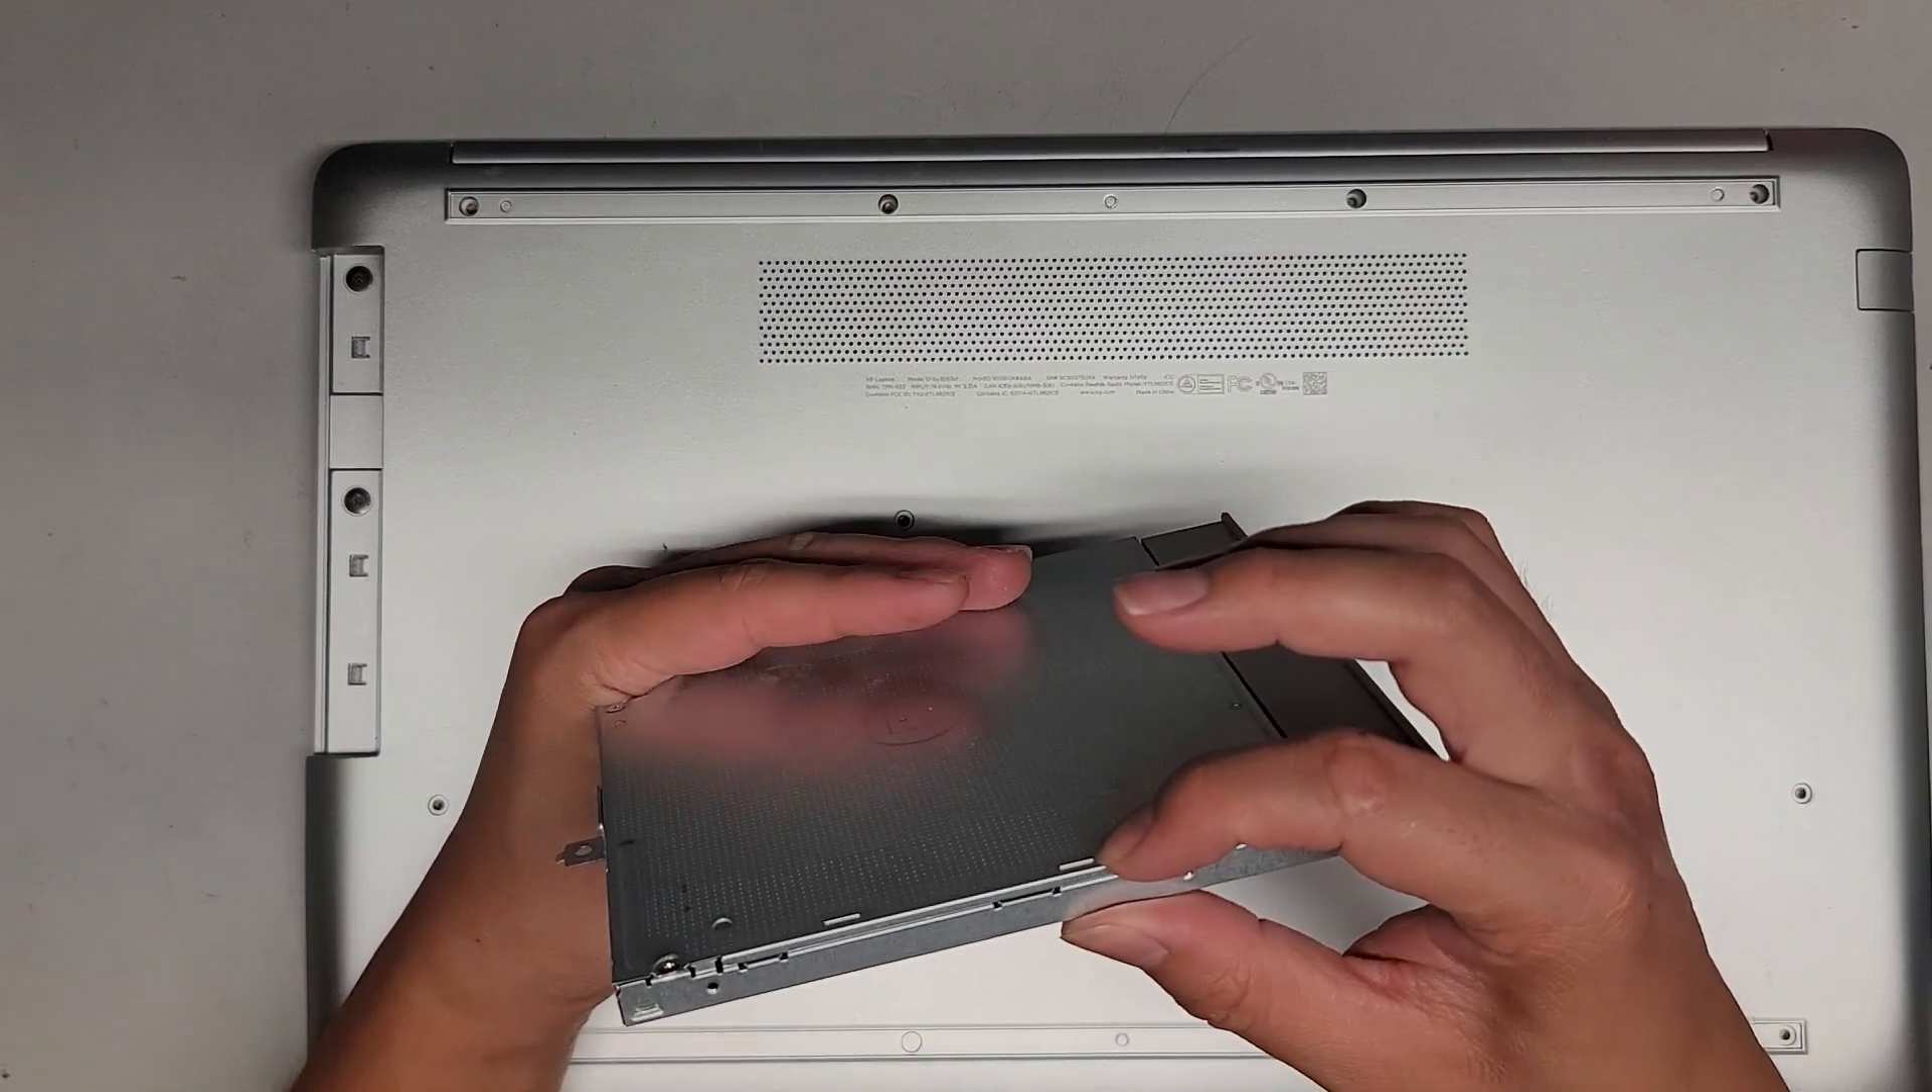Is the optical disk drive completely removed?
Yes.